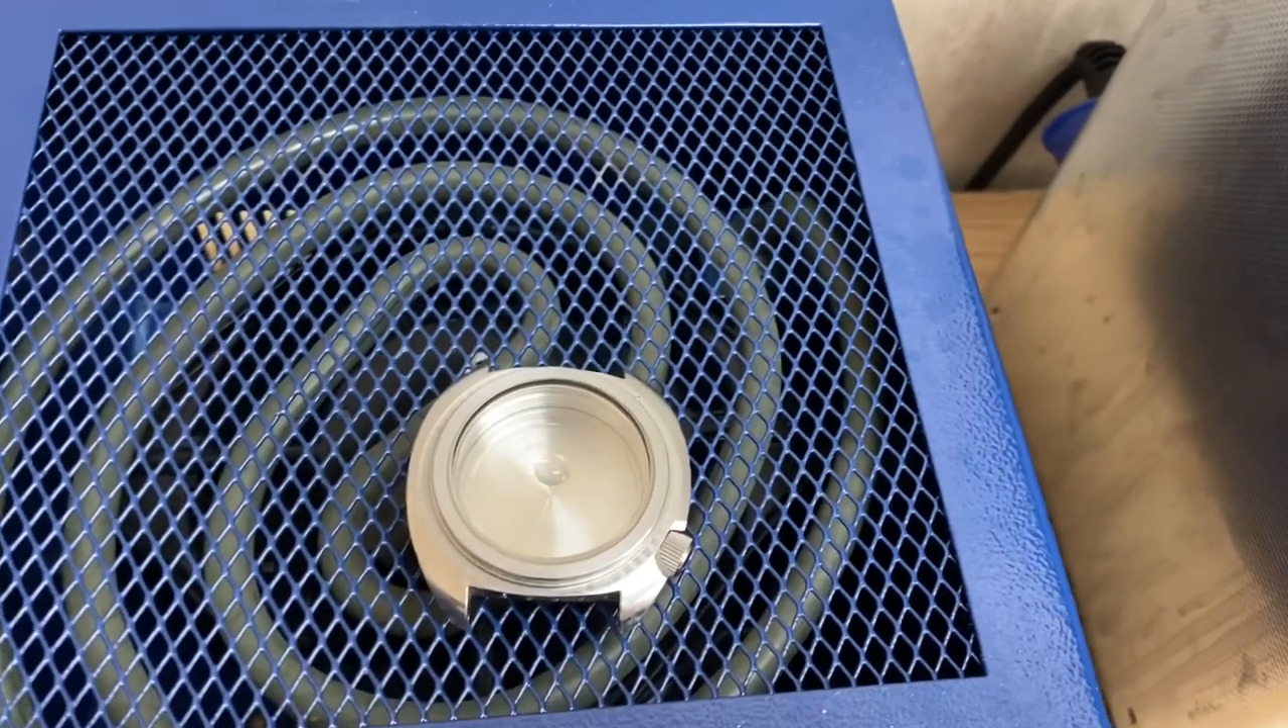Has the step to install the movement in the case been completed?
No.